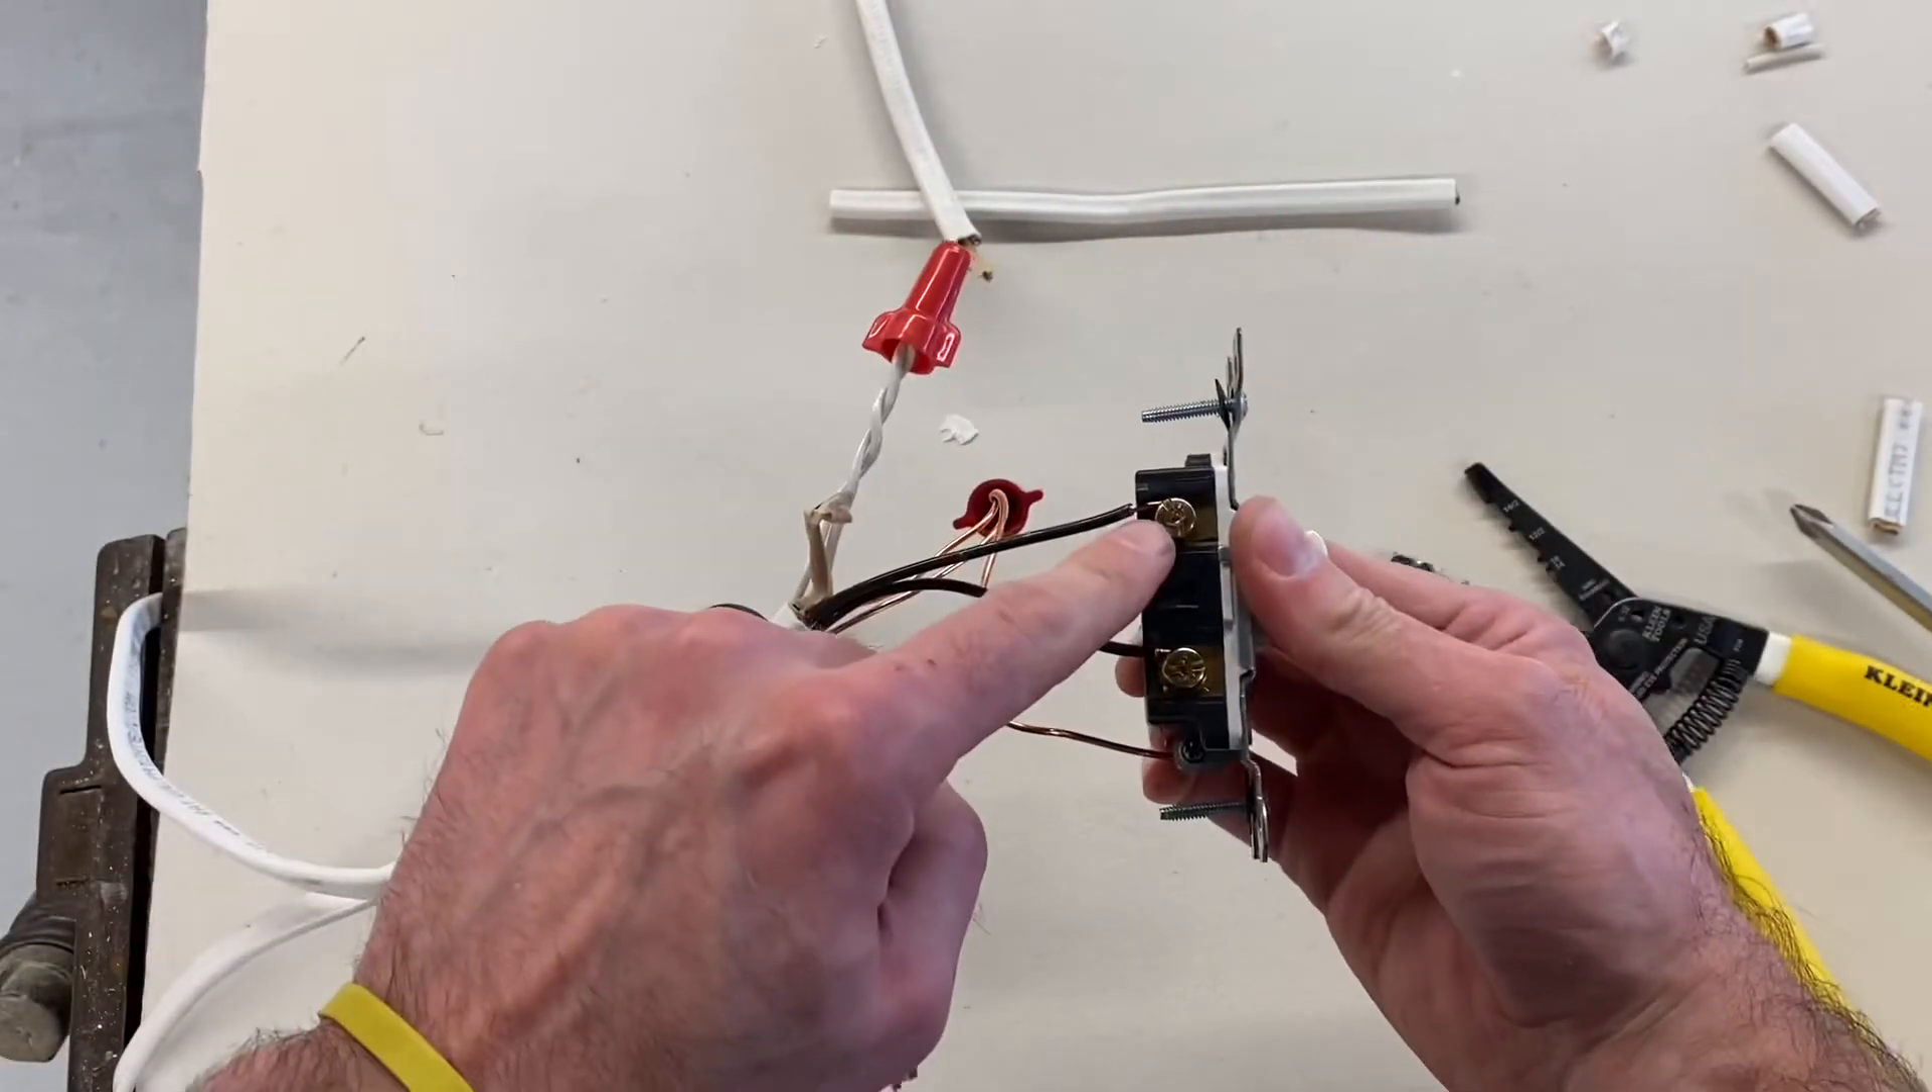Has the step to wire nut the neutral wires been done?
Yes.